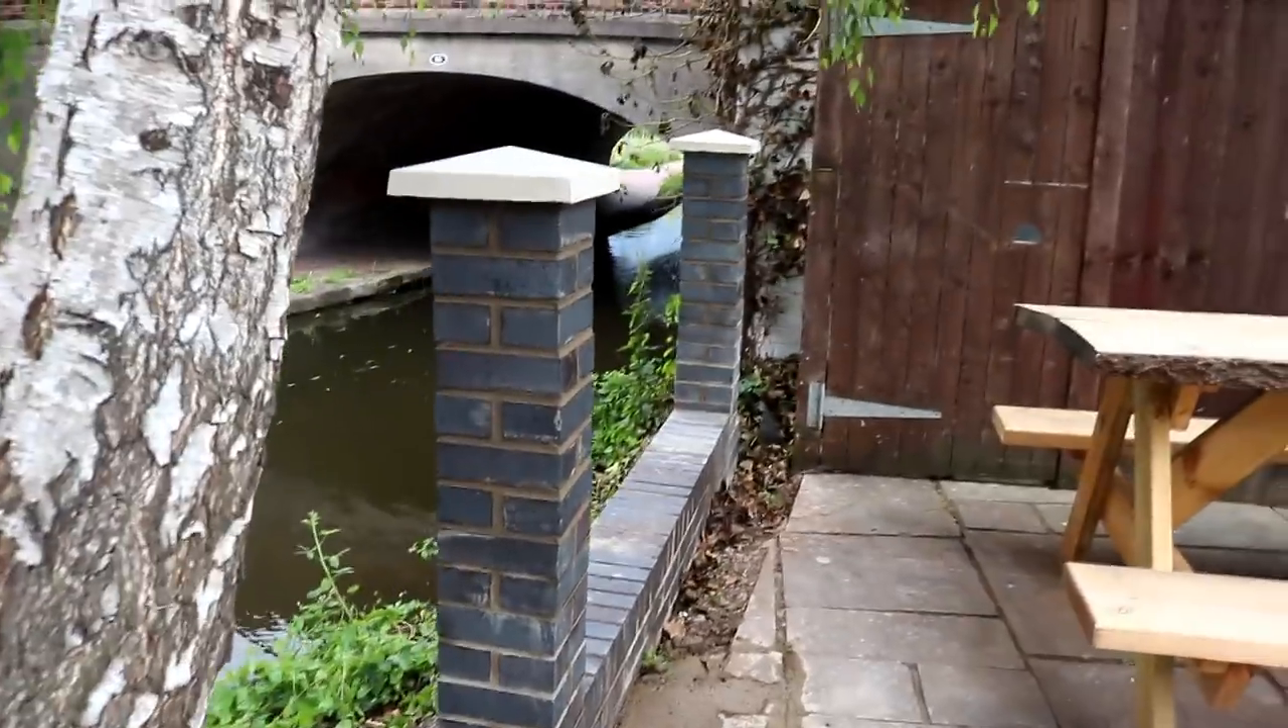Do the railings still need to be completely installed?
Yes.